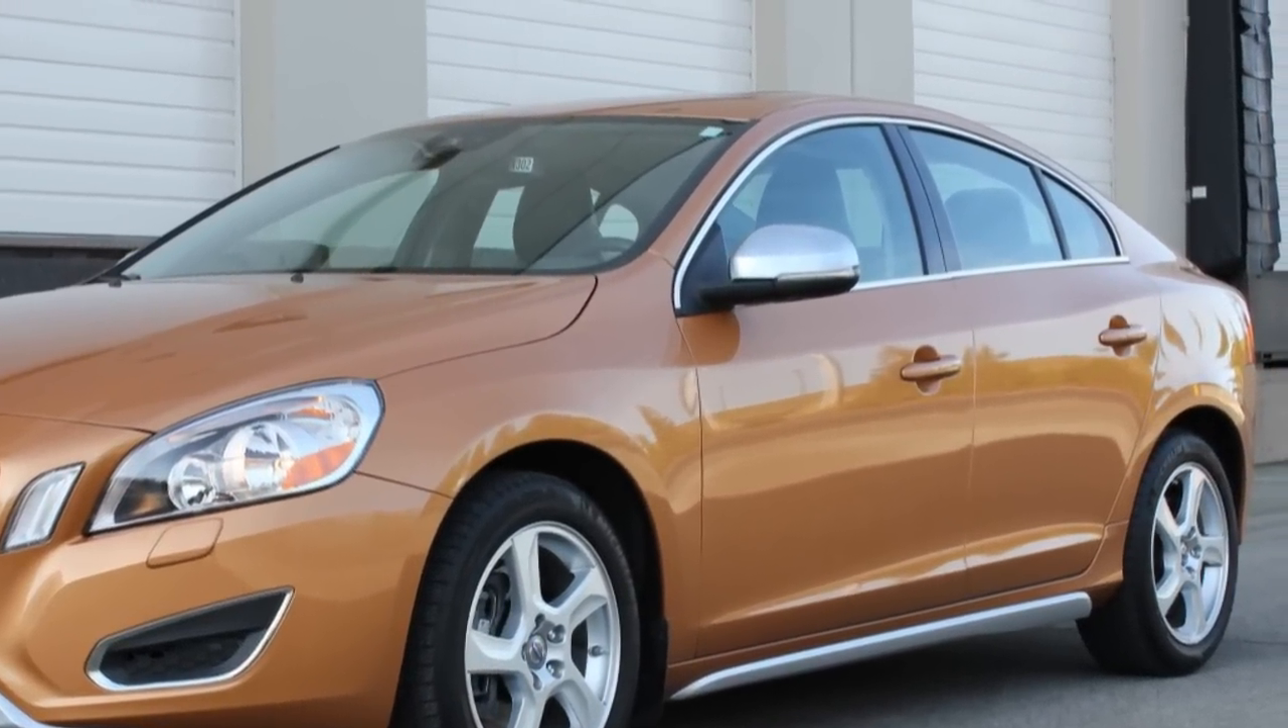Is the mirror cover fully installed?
Yes.